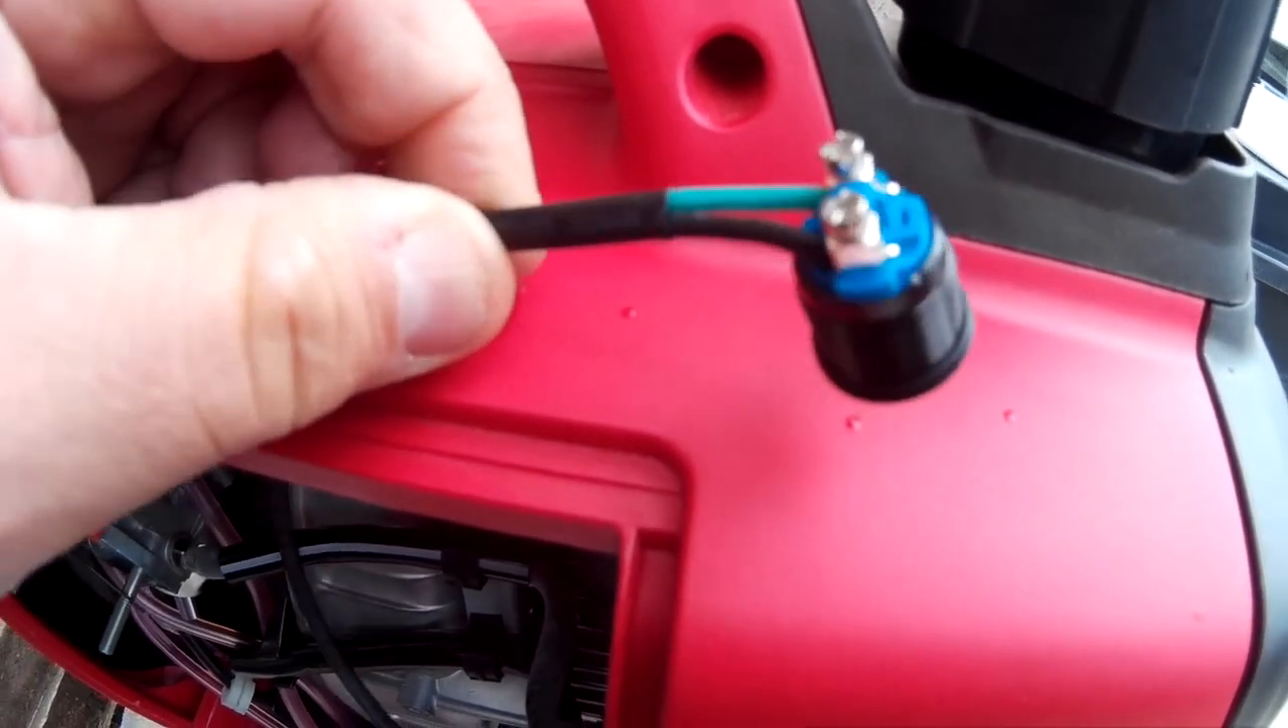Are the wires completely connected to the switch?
Yes.